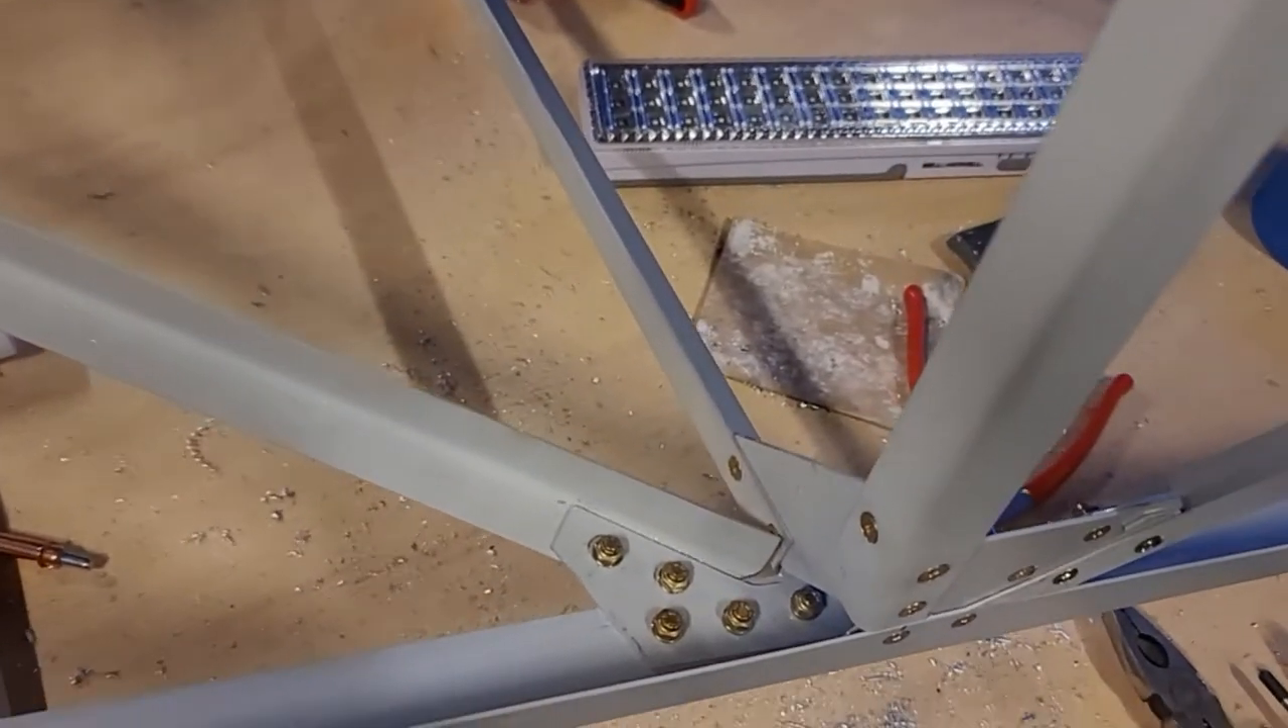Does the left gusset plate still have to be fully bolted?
No.